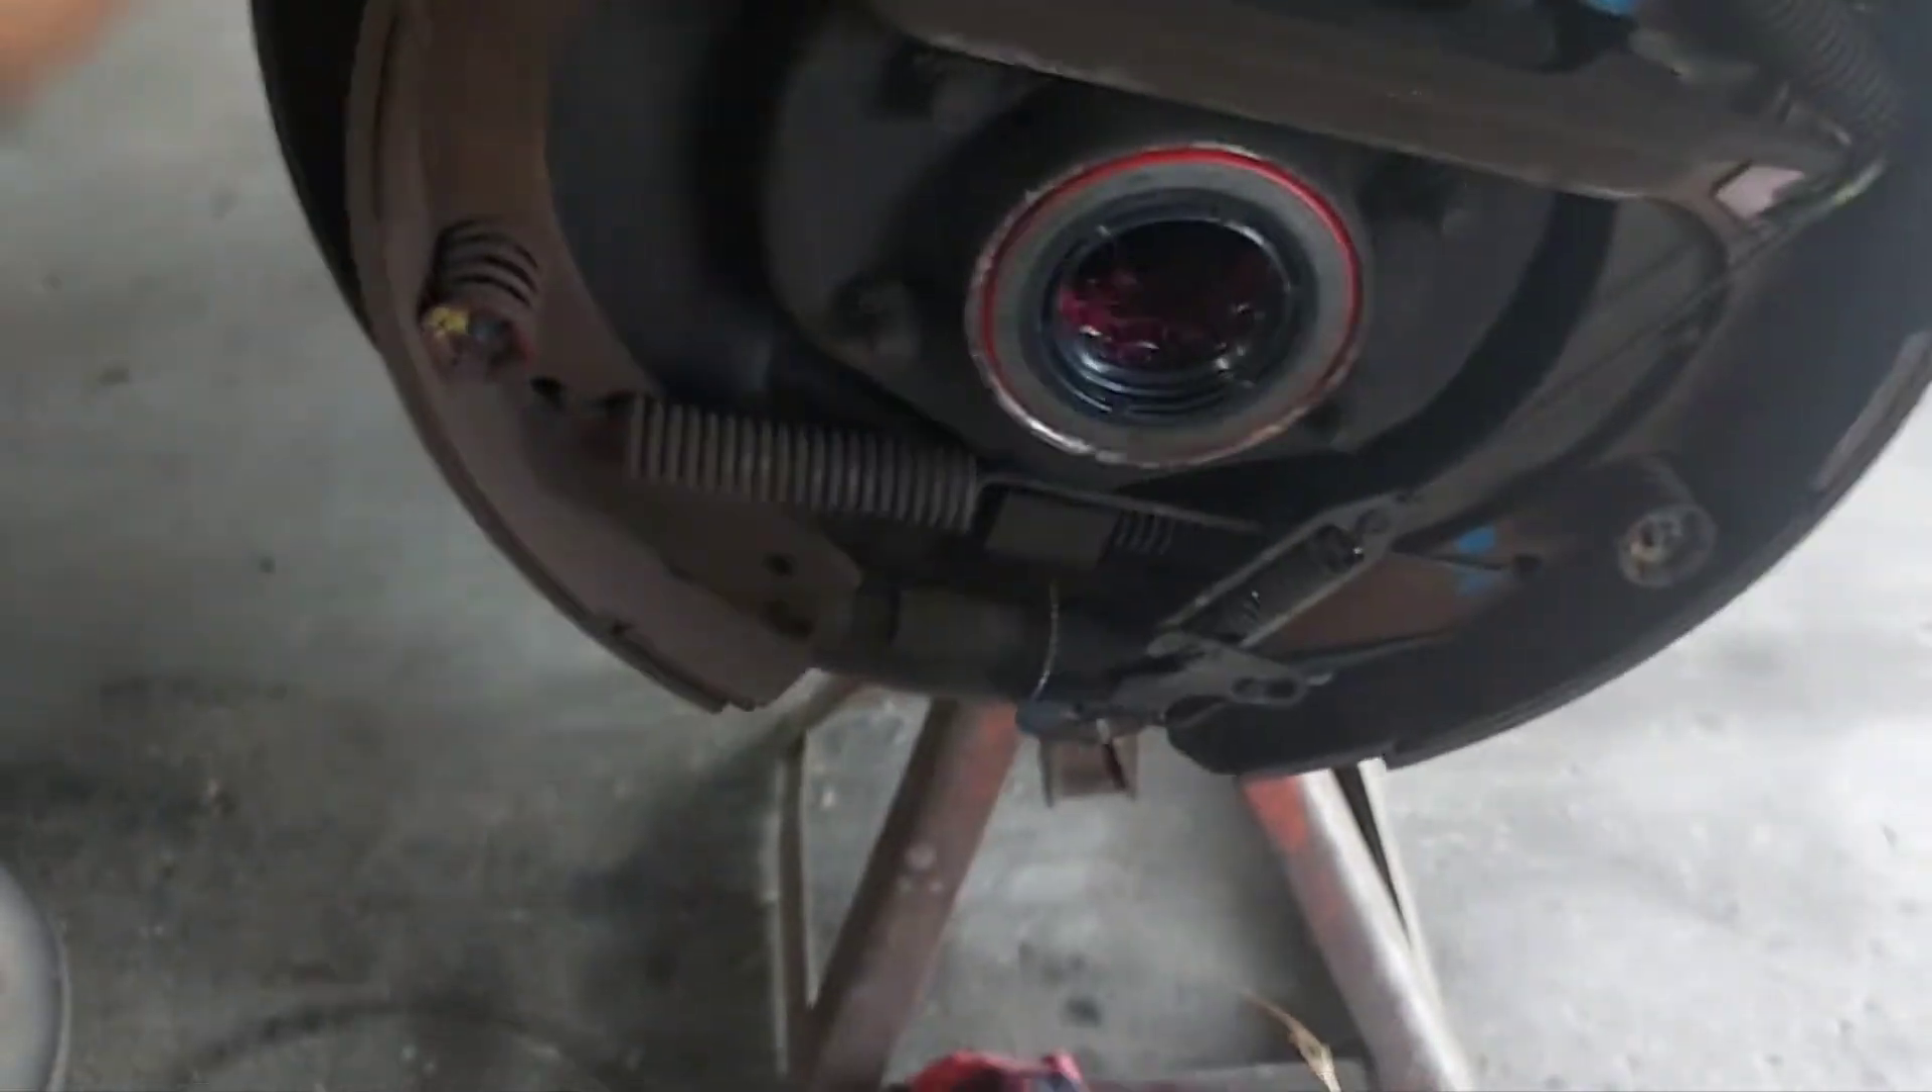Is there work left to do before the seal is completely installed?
No.